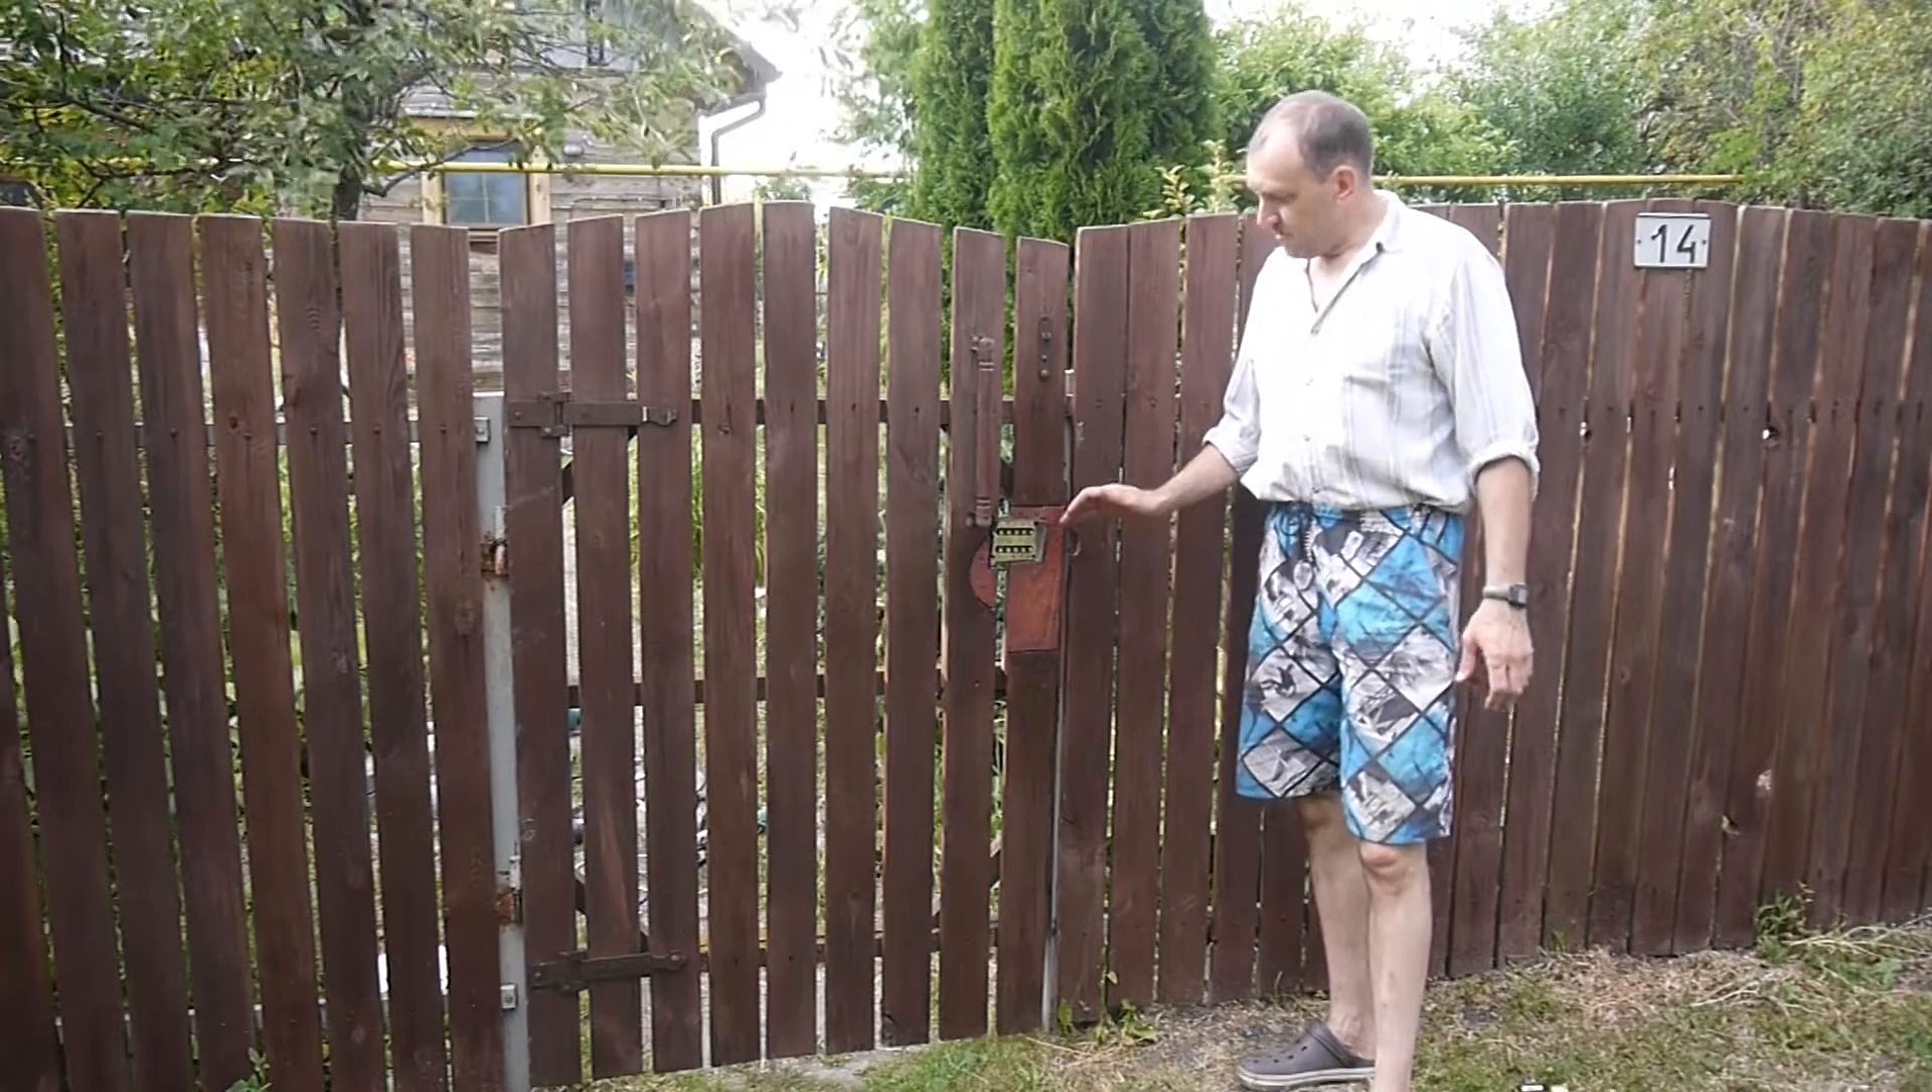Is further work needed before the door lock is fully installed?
No.